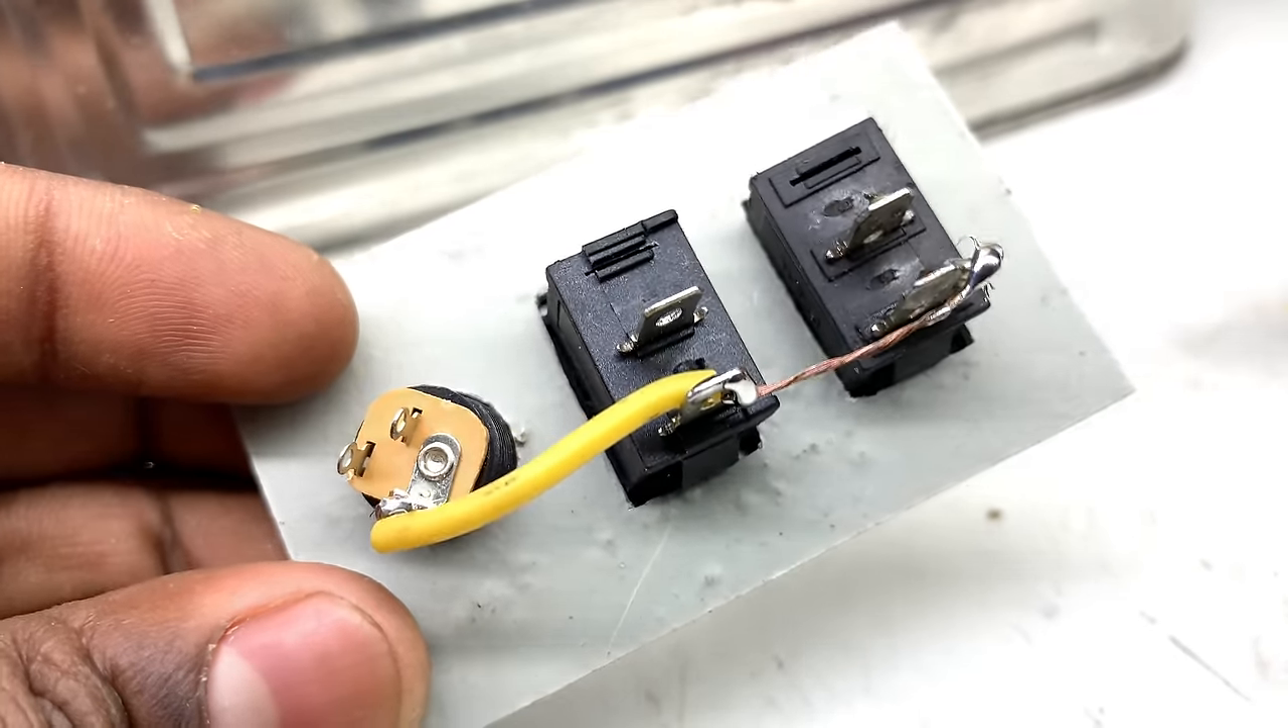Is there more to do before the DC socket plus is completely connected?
No.